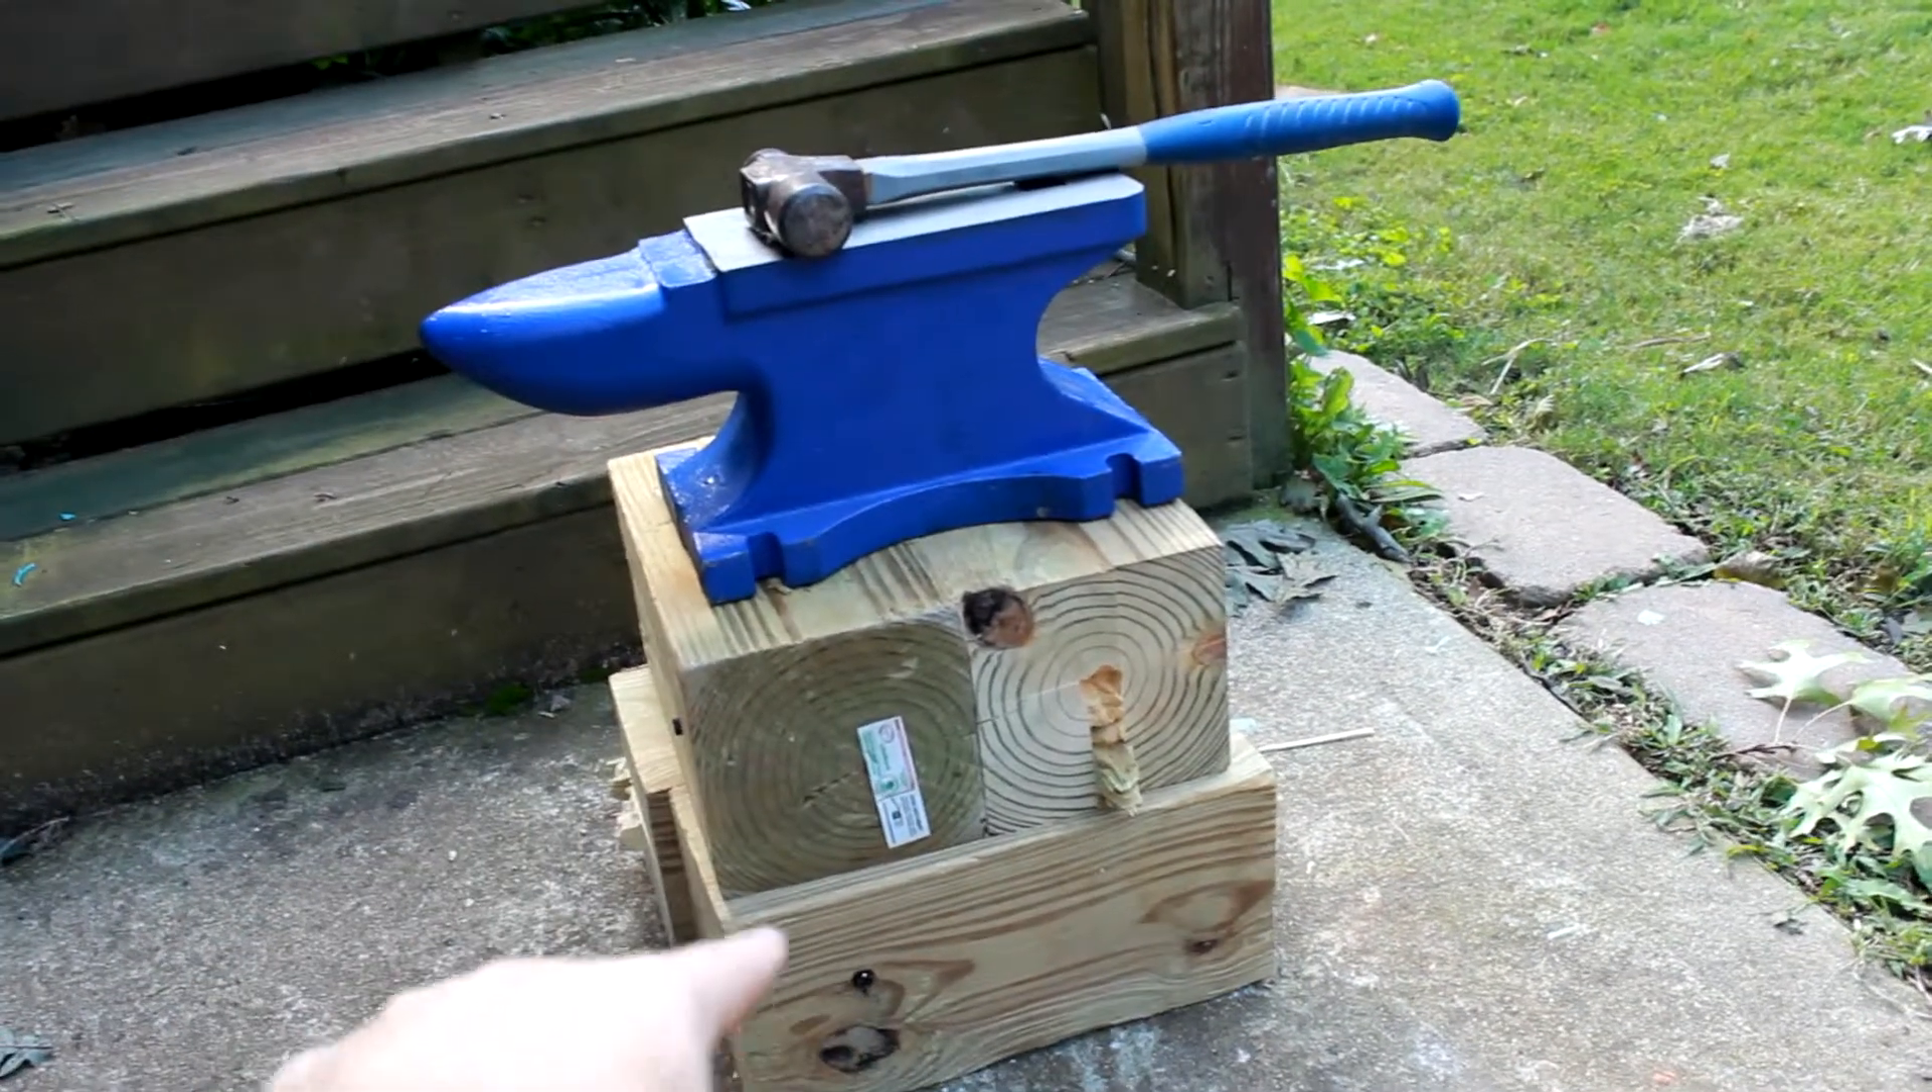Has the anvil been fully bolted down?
No.